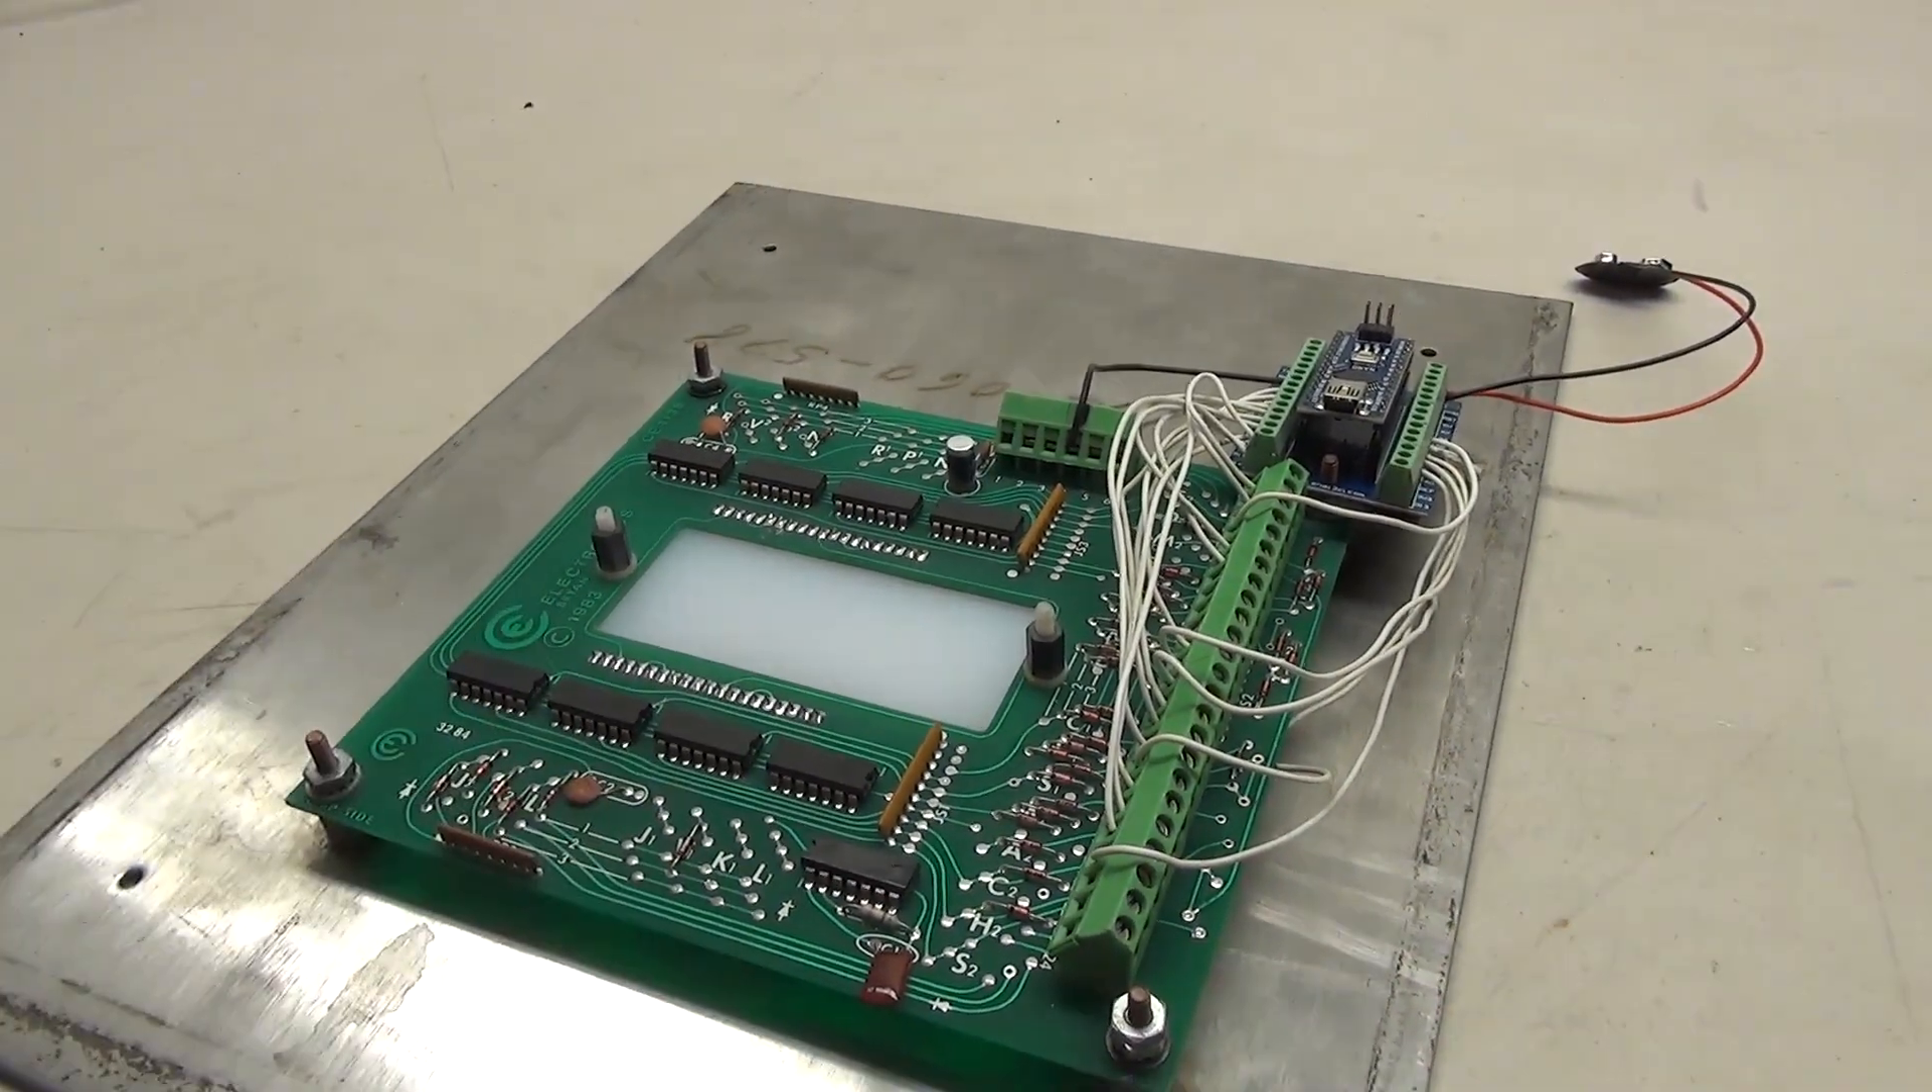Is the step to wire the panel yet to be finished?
No.